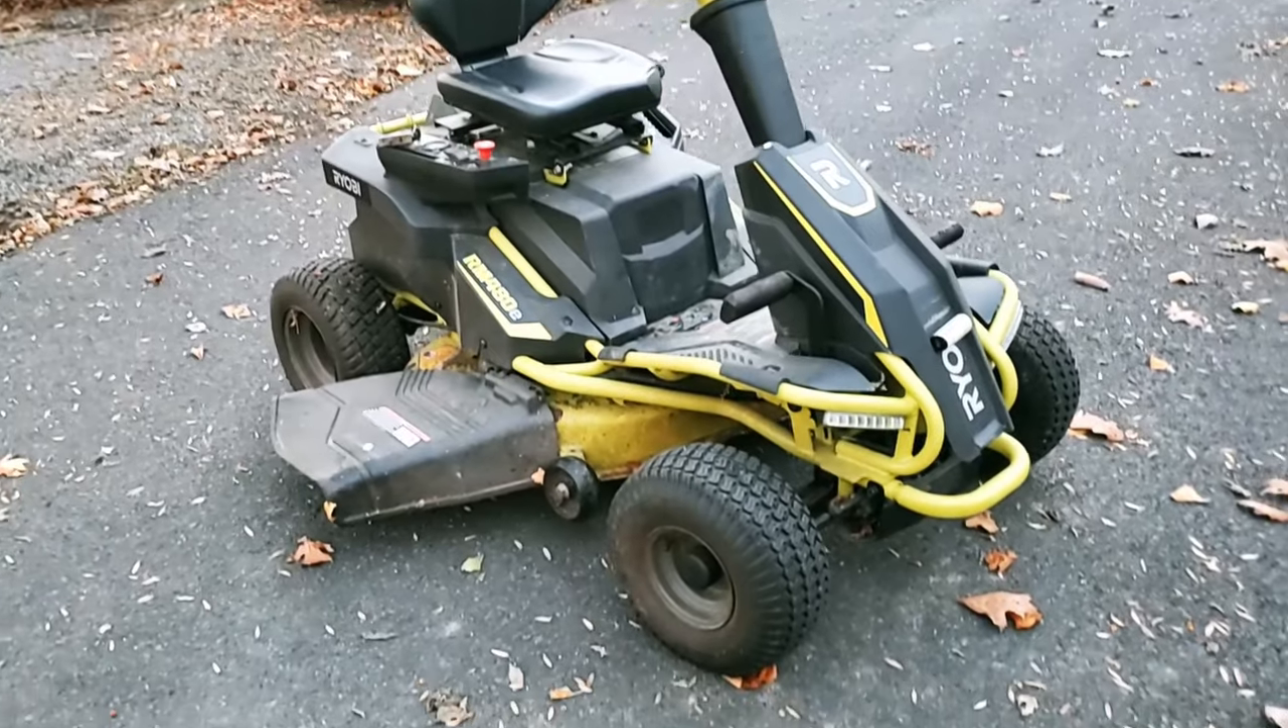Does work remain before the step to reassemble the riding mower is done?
No.